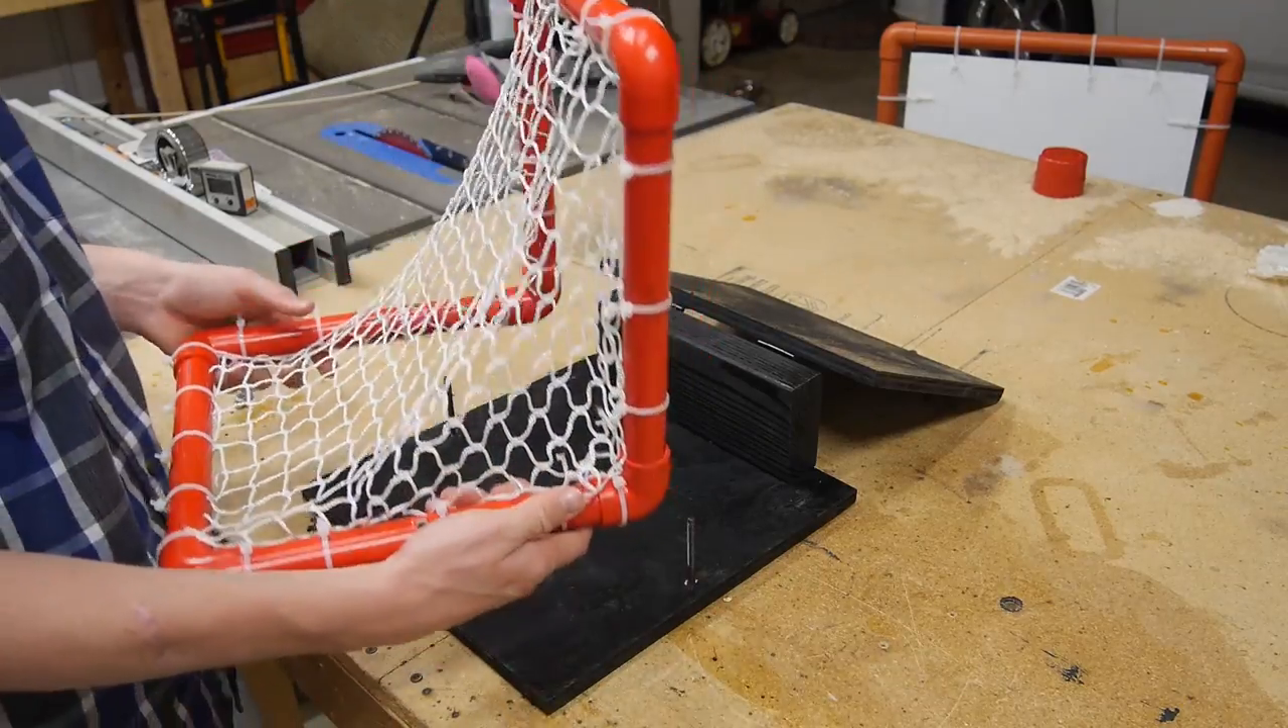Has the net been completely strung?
Yes.